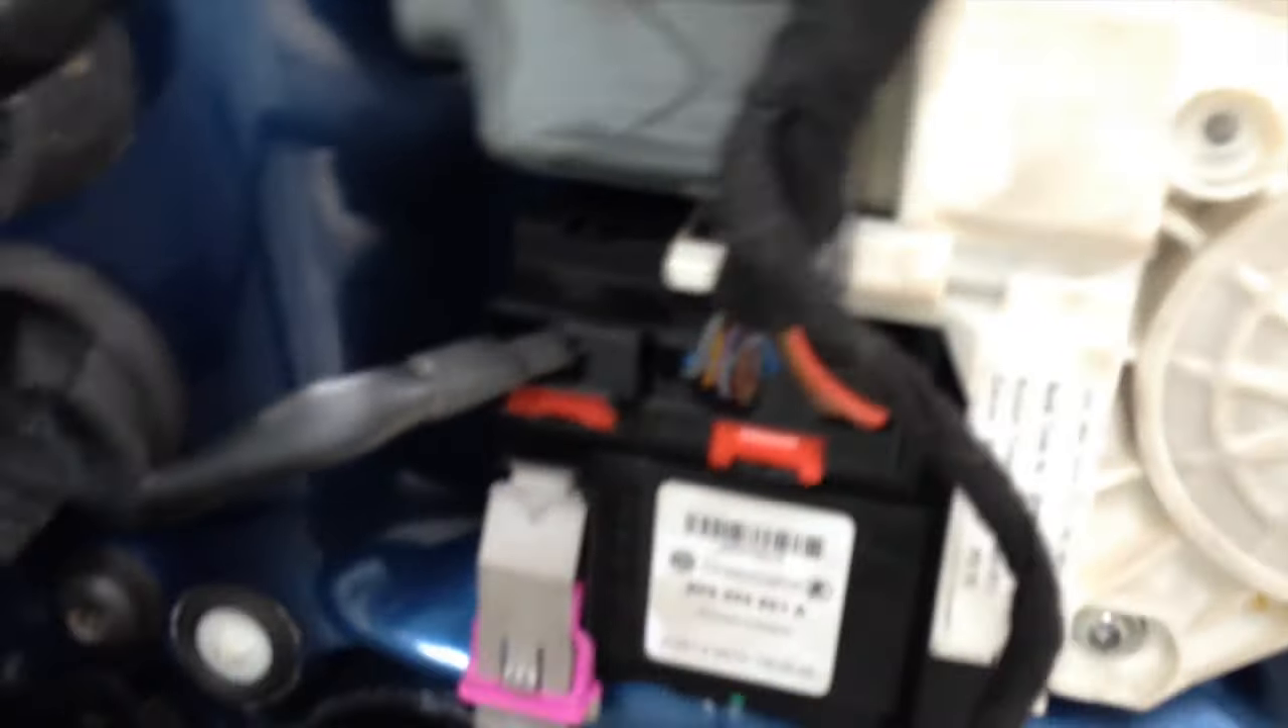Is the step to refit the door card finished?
No.